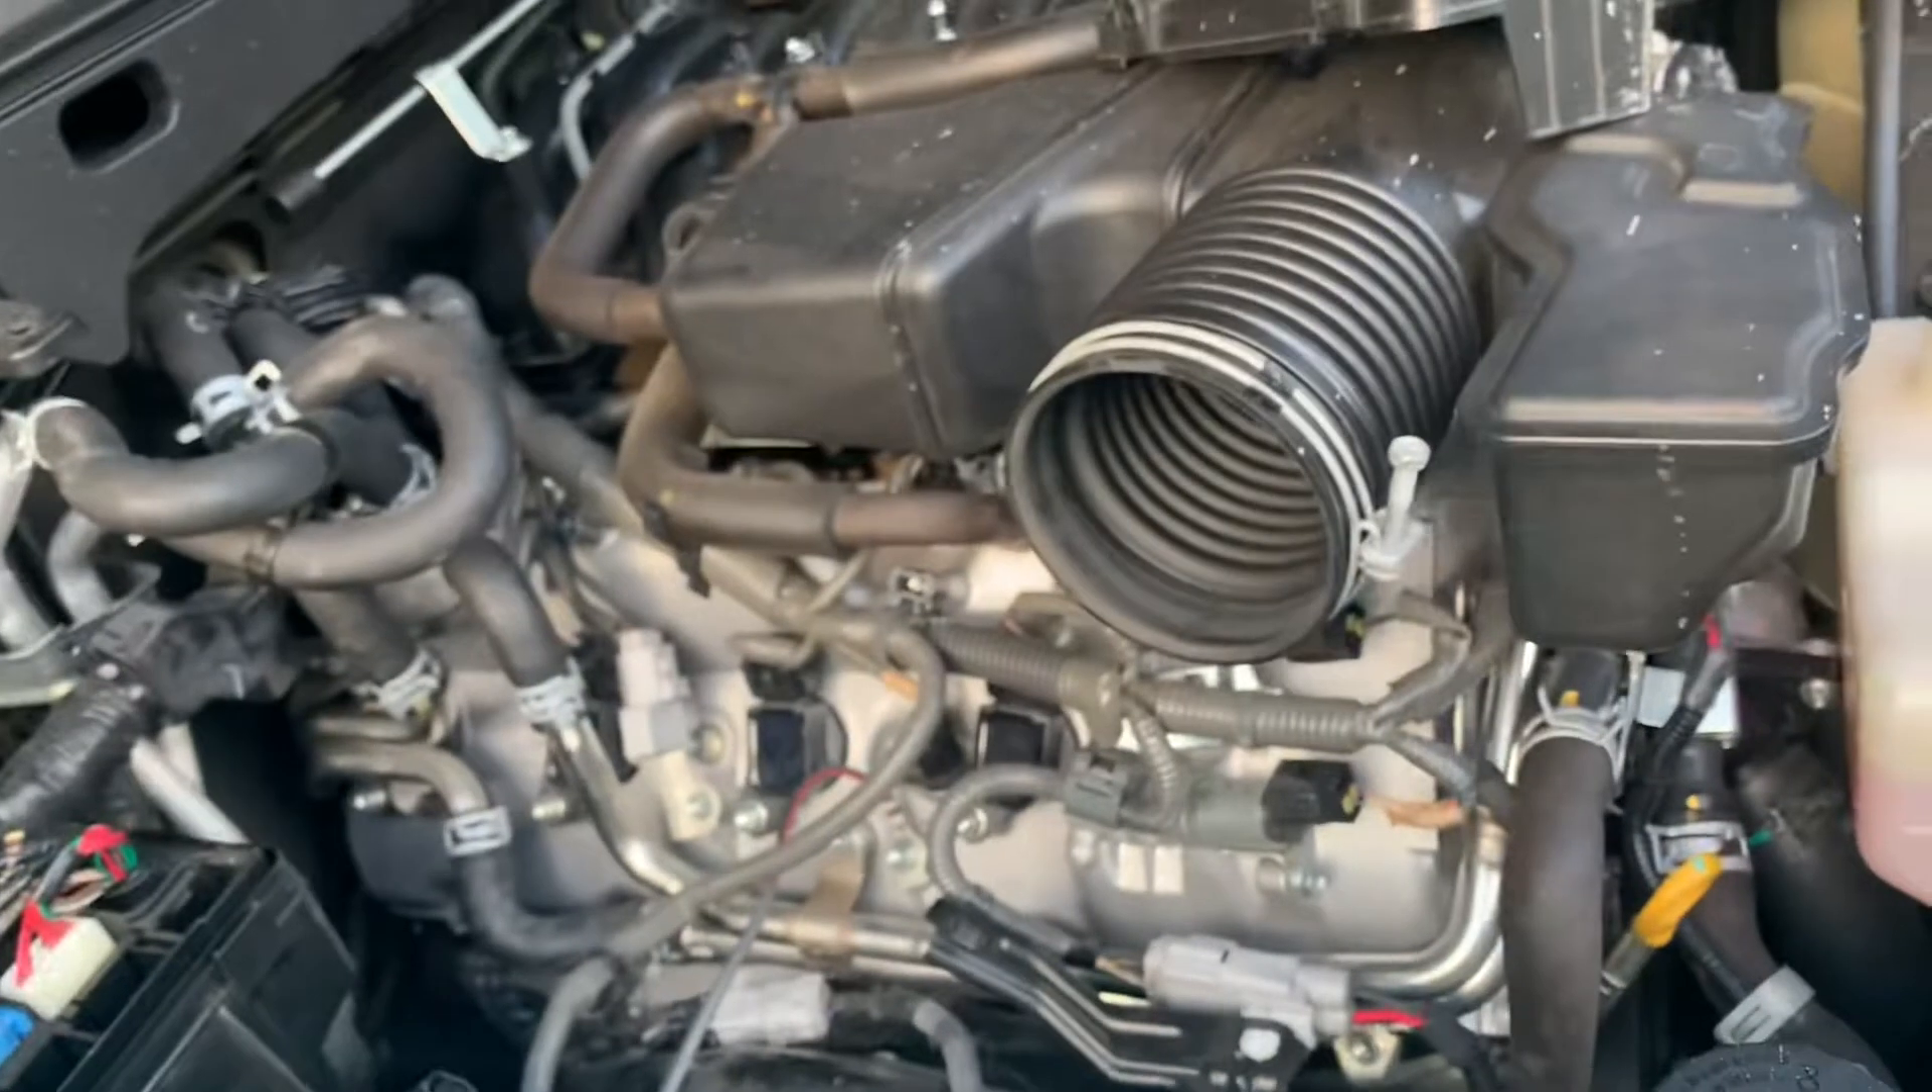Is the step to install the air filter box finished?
No.